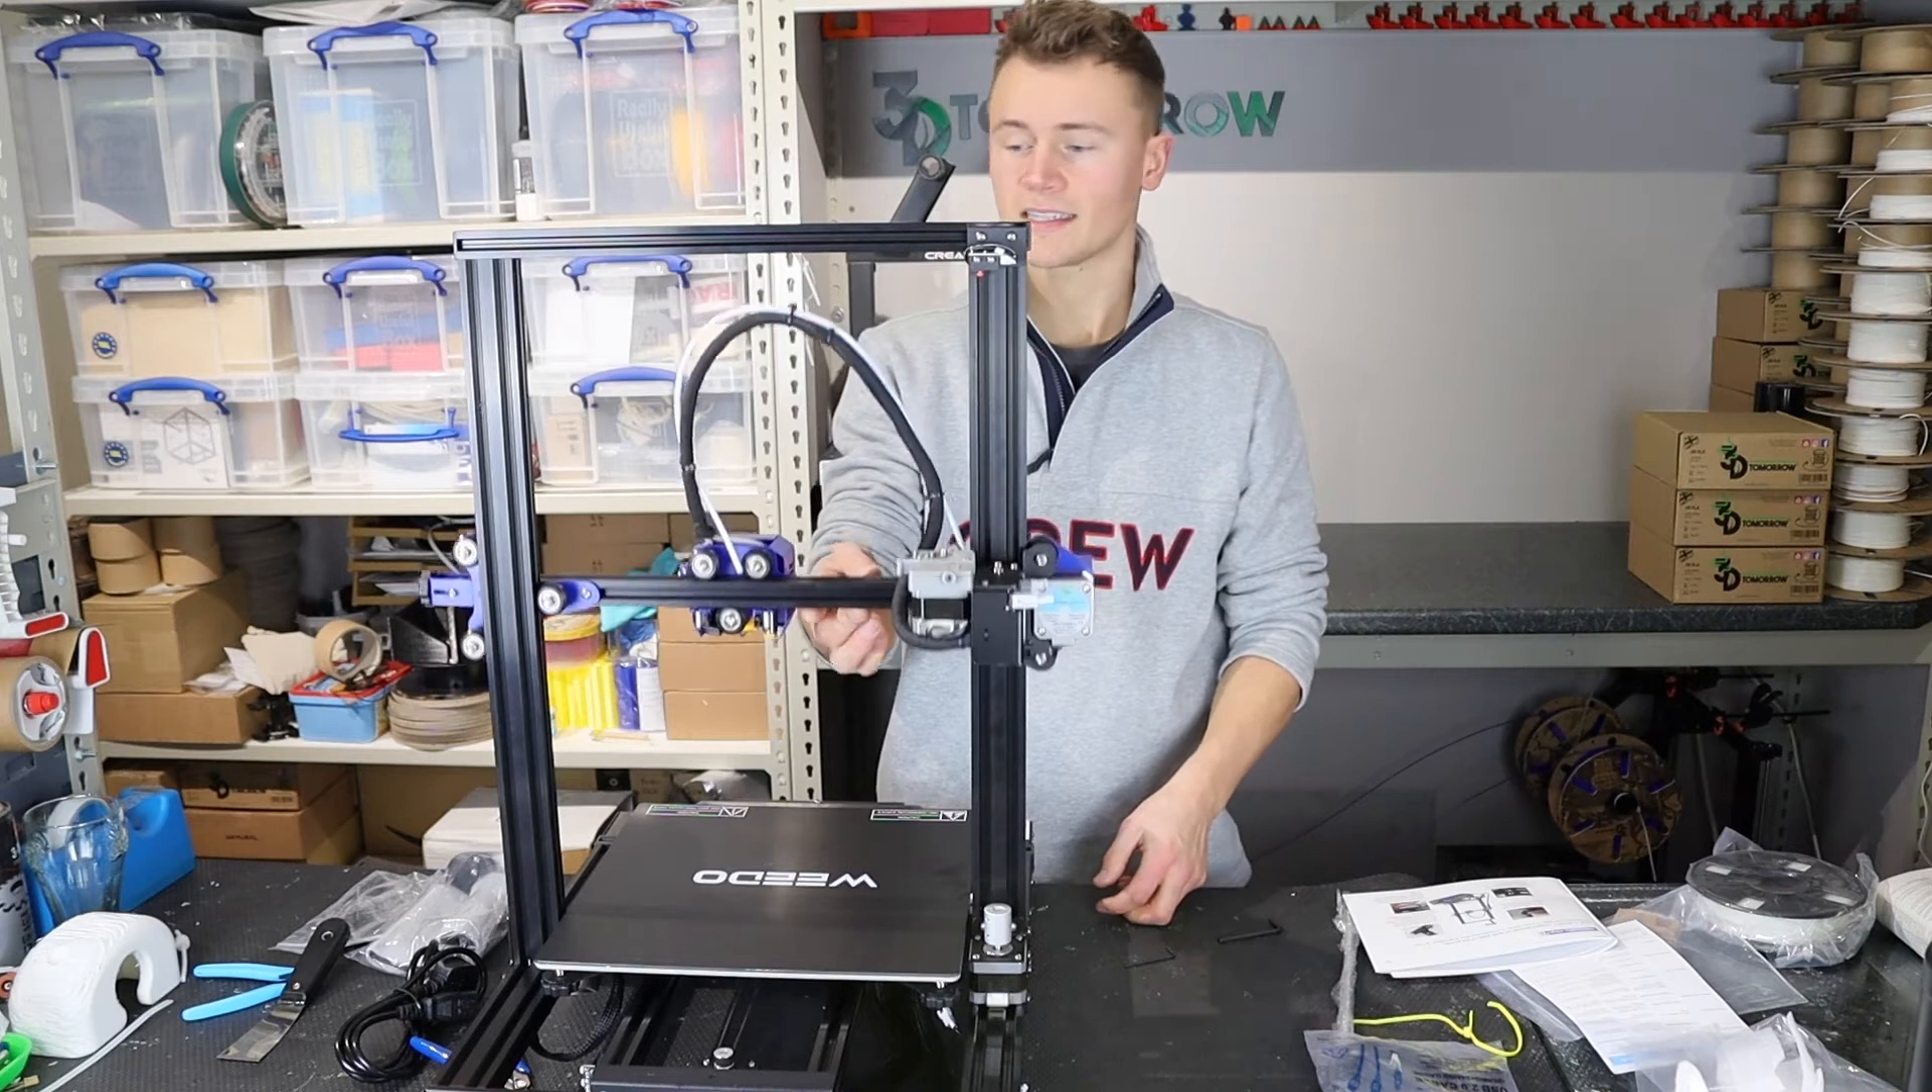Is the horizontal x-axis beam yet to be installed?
No.